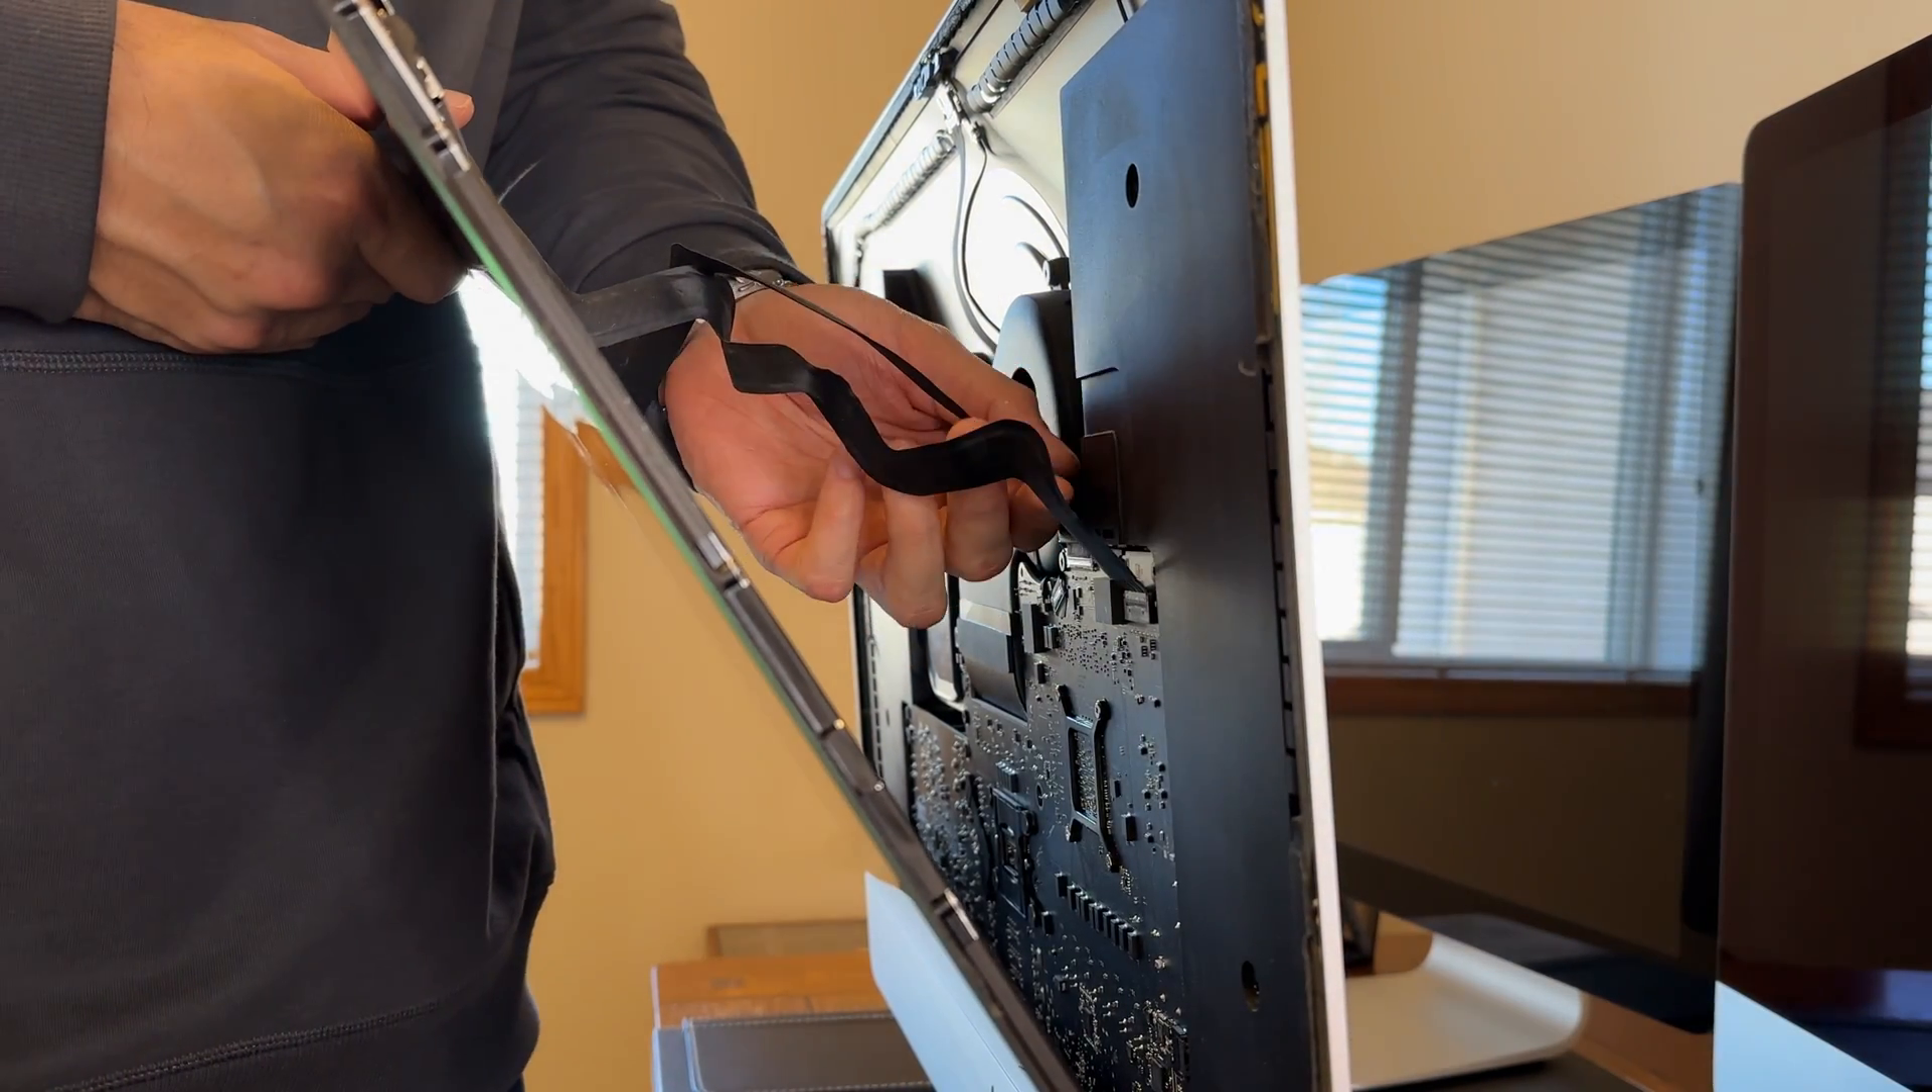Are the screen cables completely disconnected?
No.